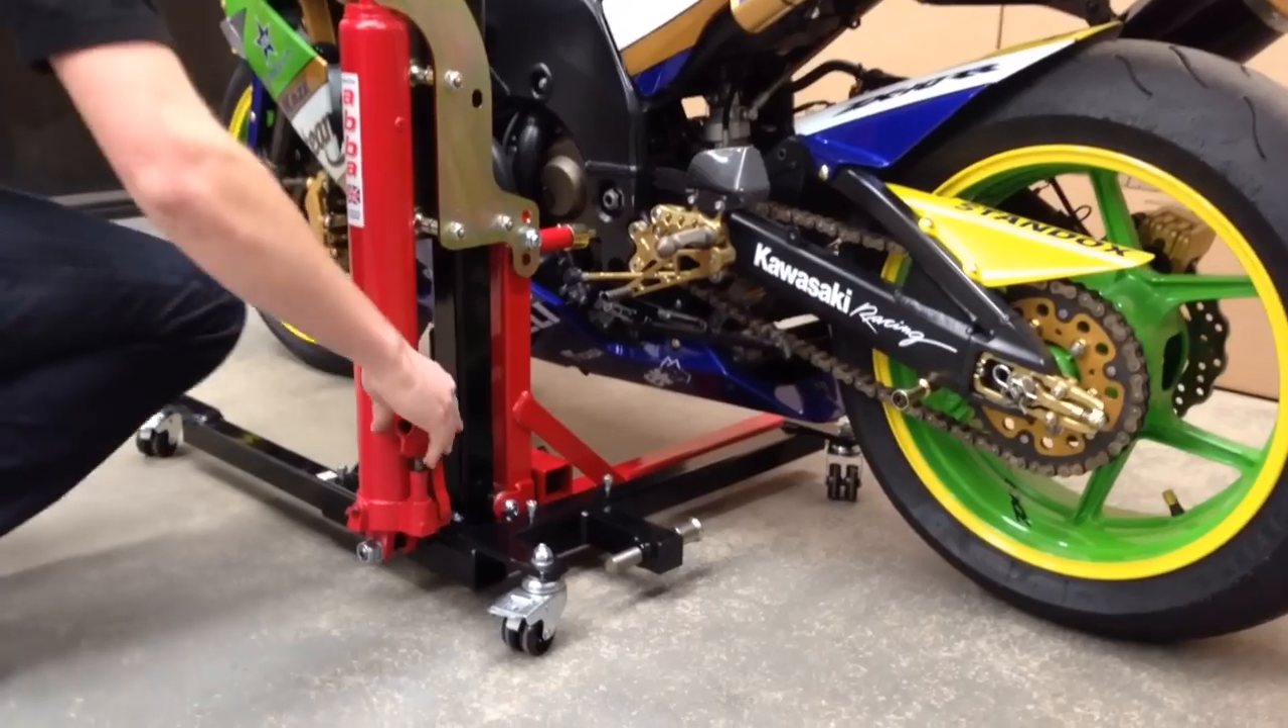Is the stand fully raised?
No.